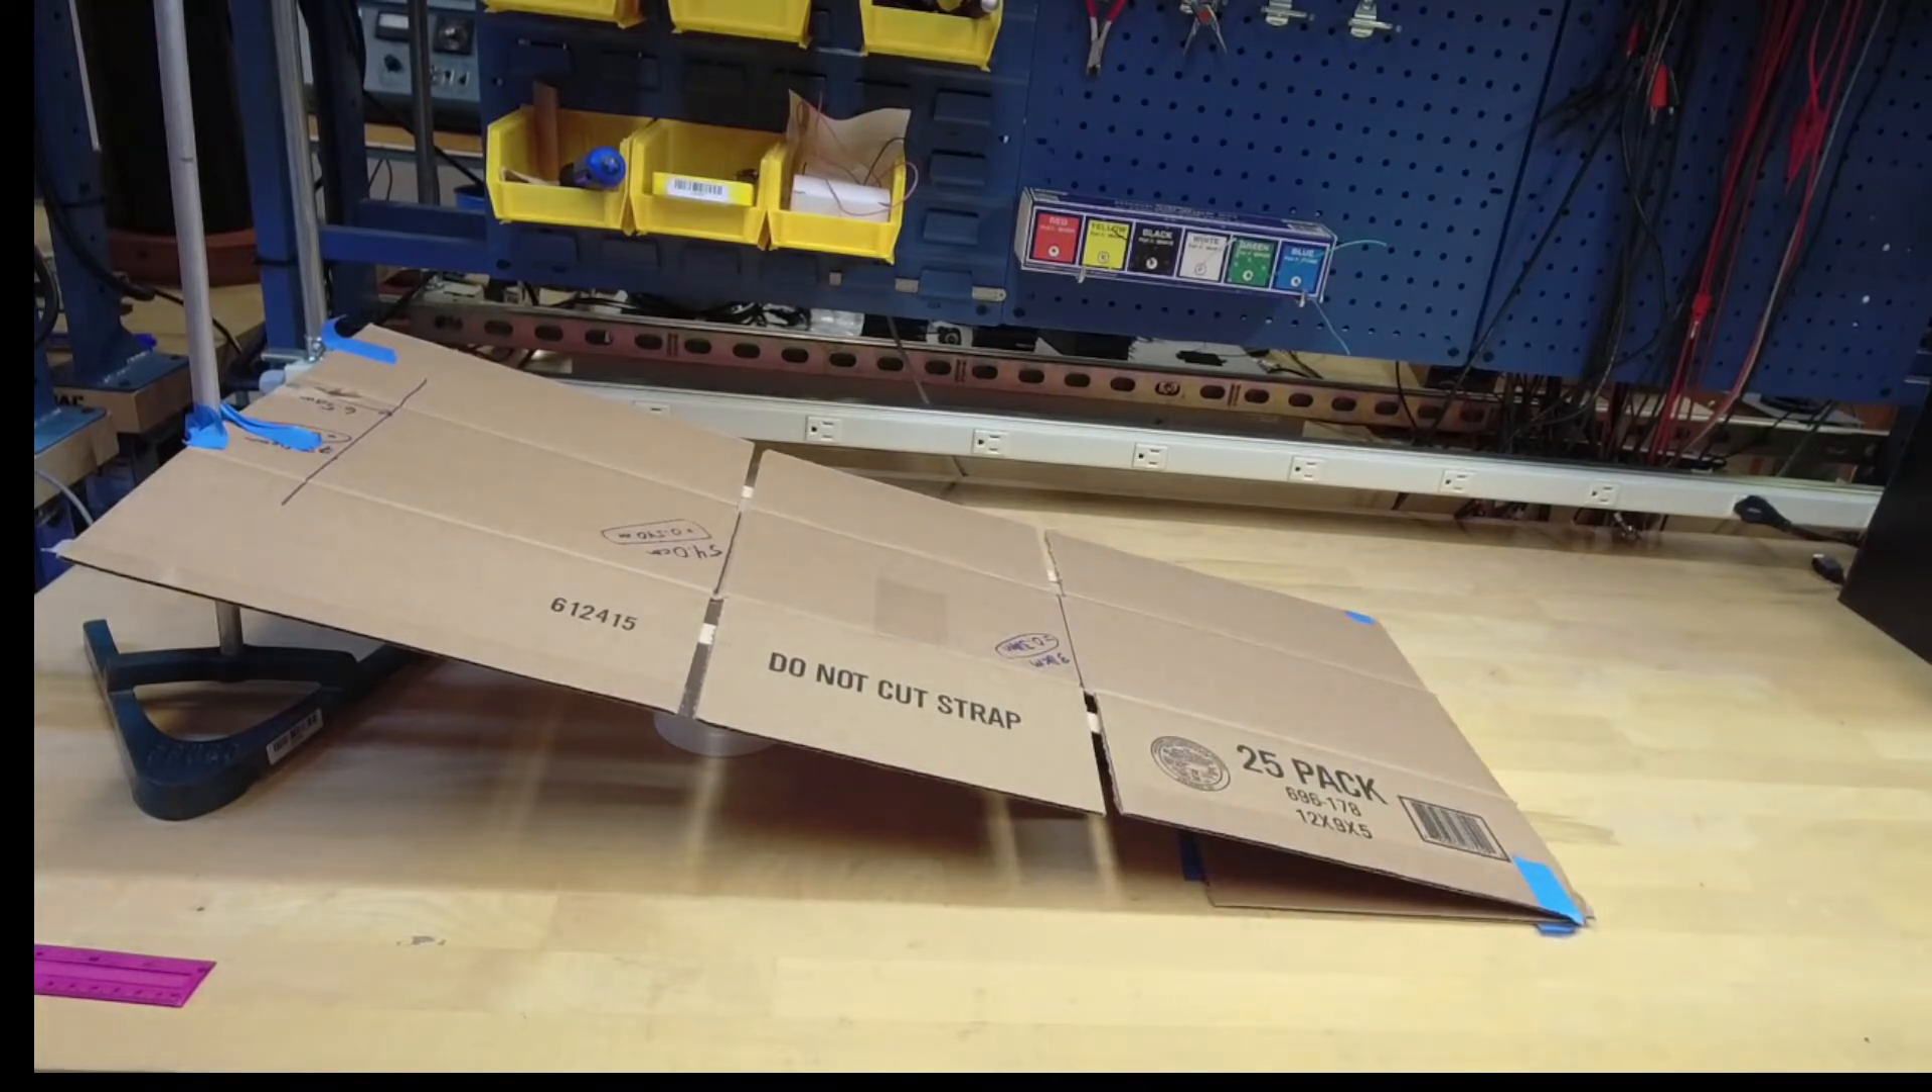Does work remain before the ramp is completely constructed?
No.